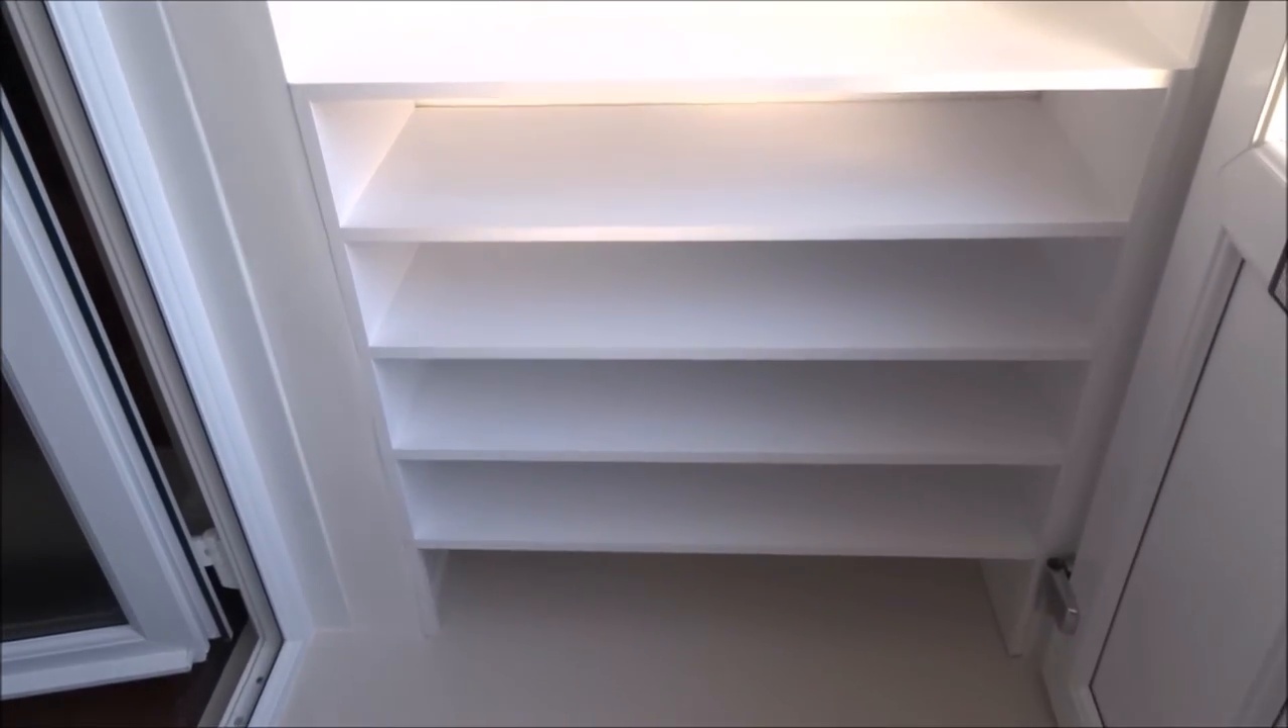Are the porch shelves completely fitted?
Yes.